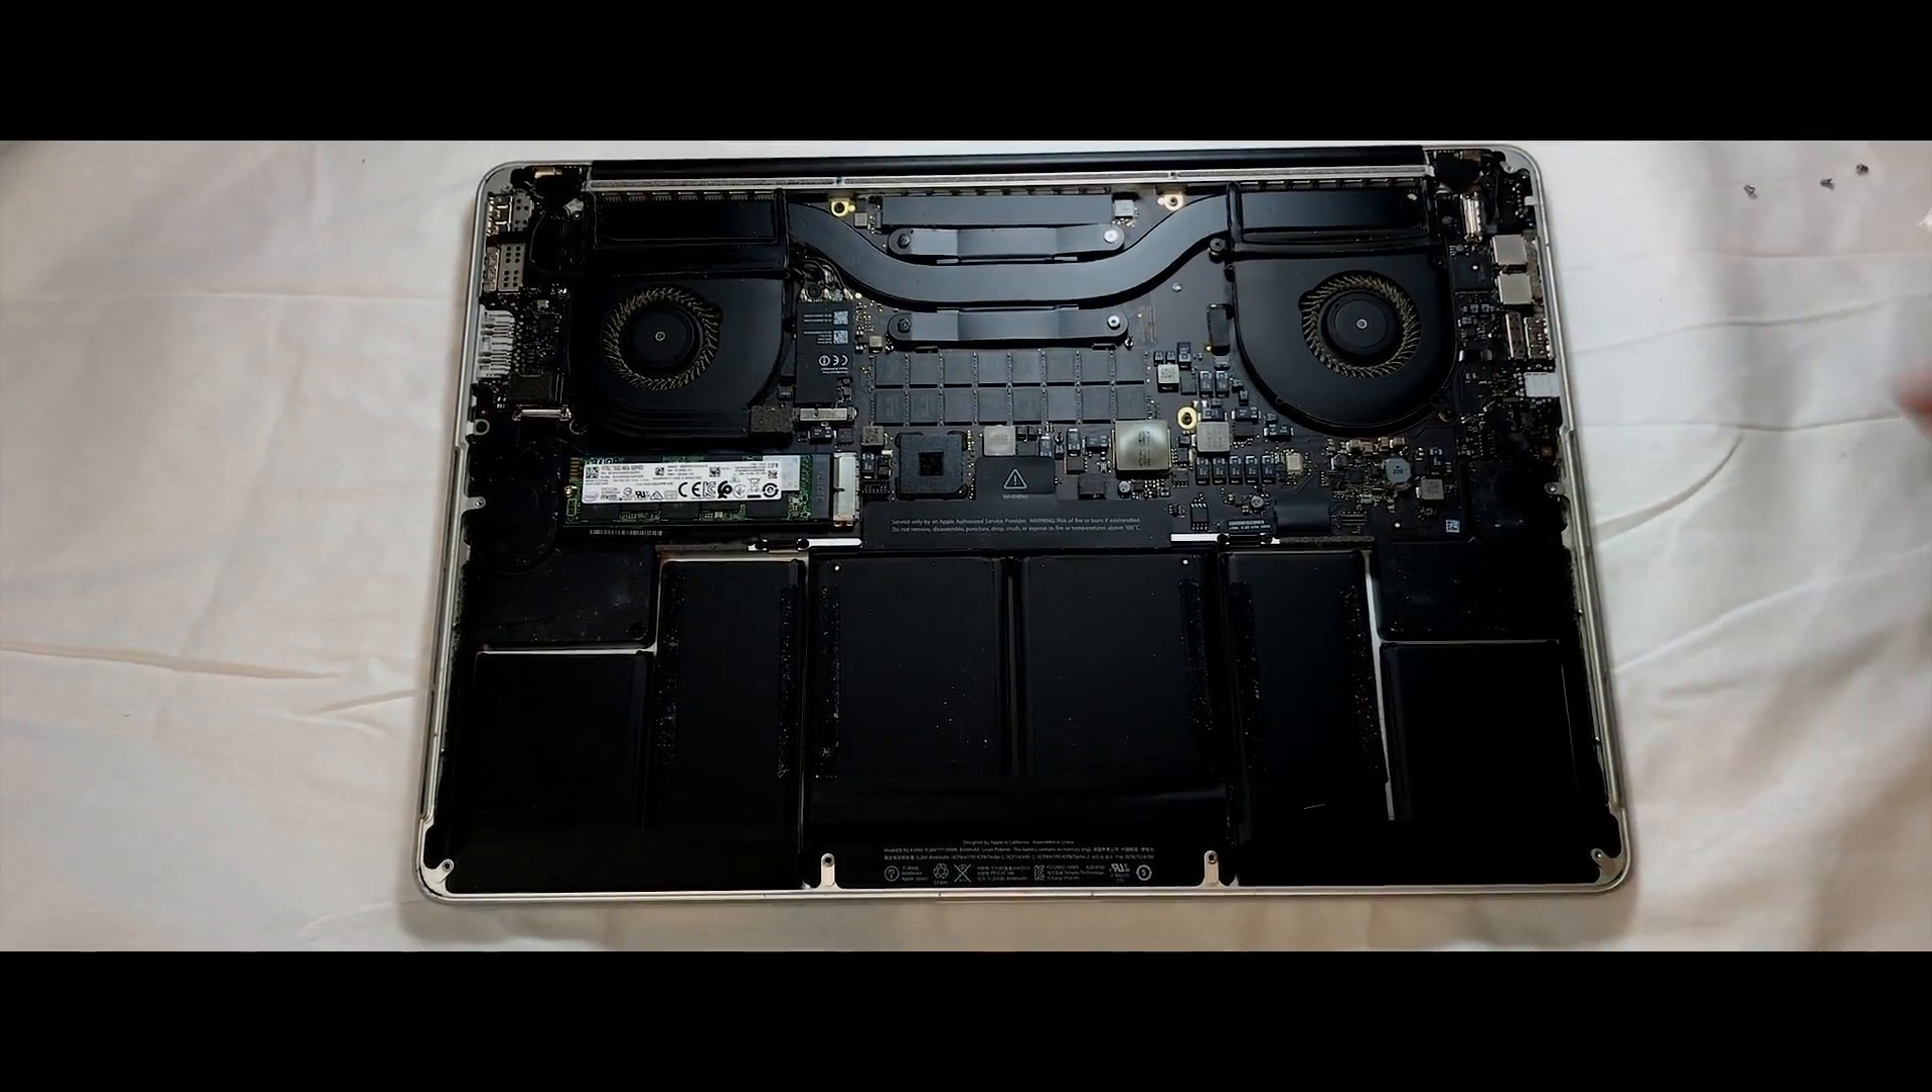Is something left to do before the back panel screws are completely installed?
Yes.